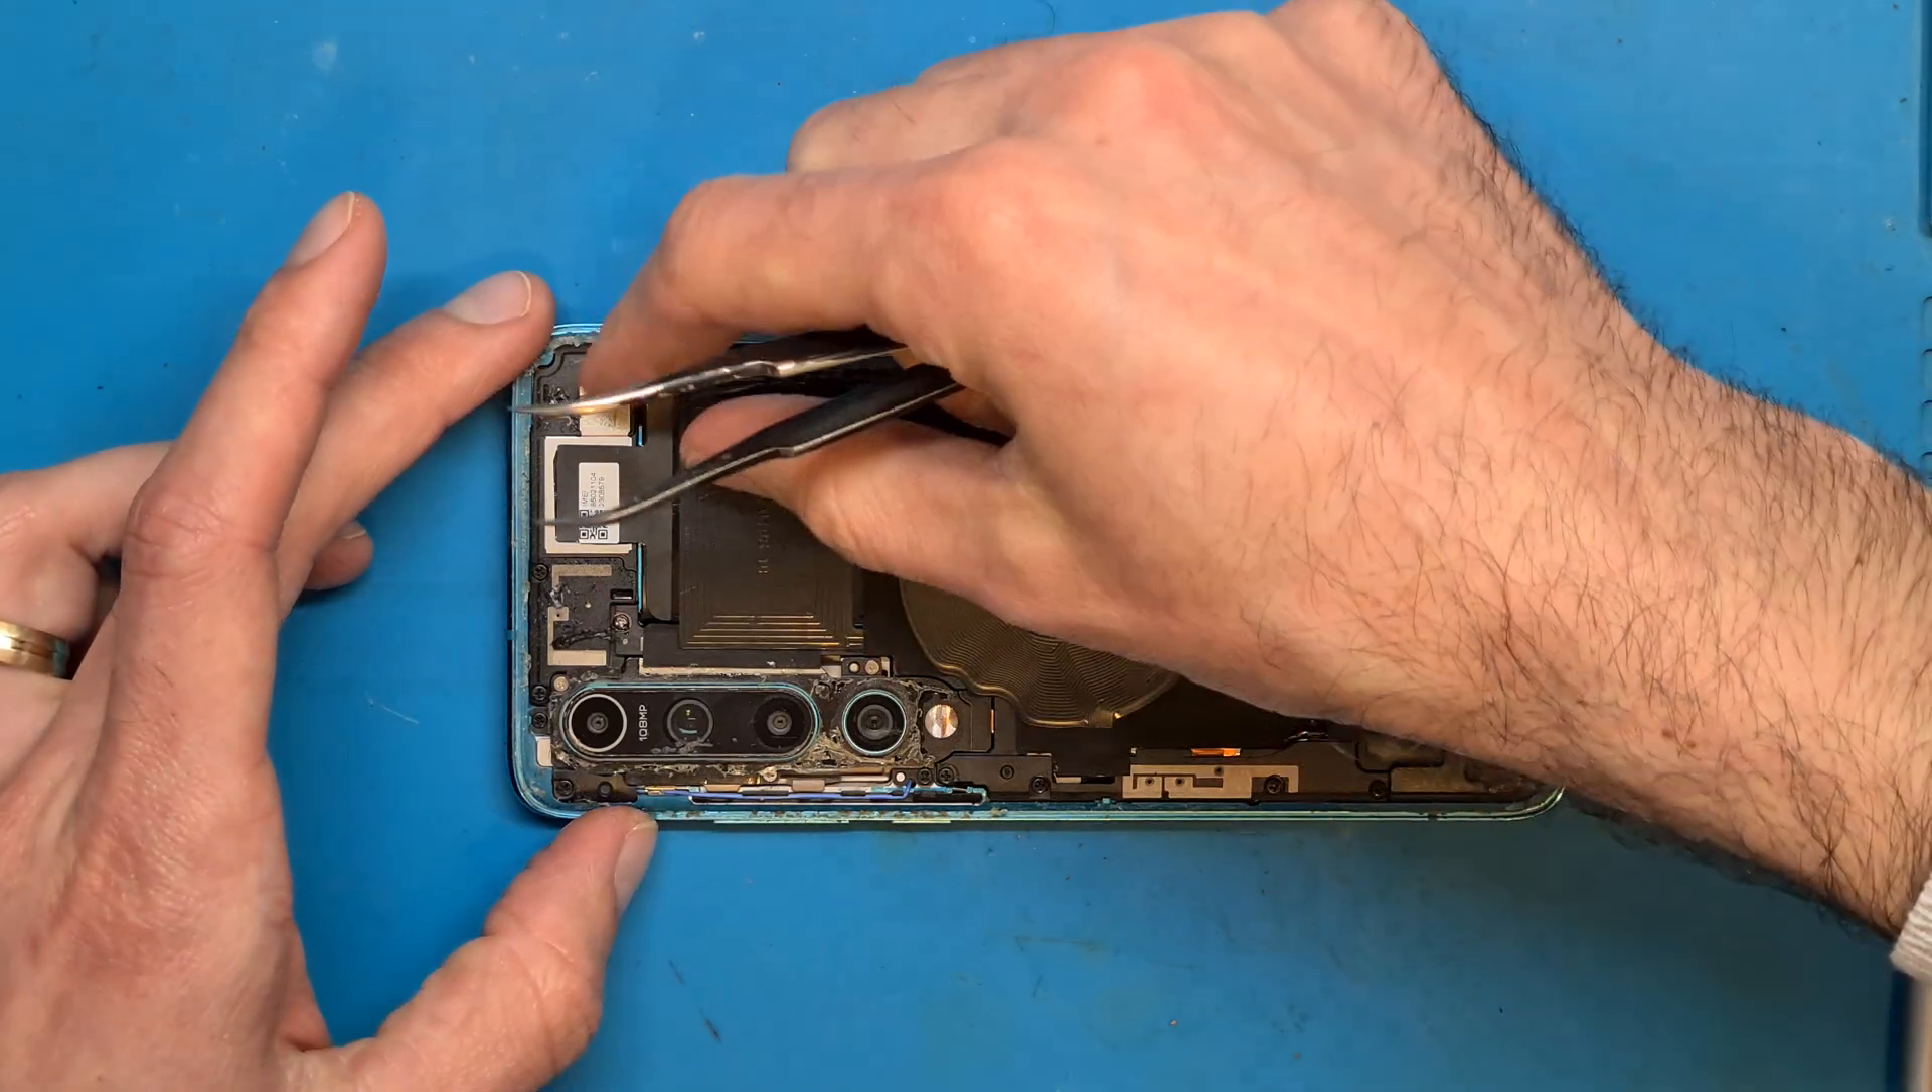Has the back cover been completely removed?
Yes.